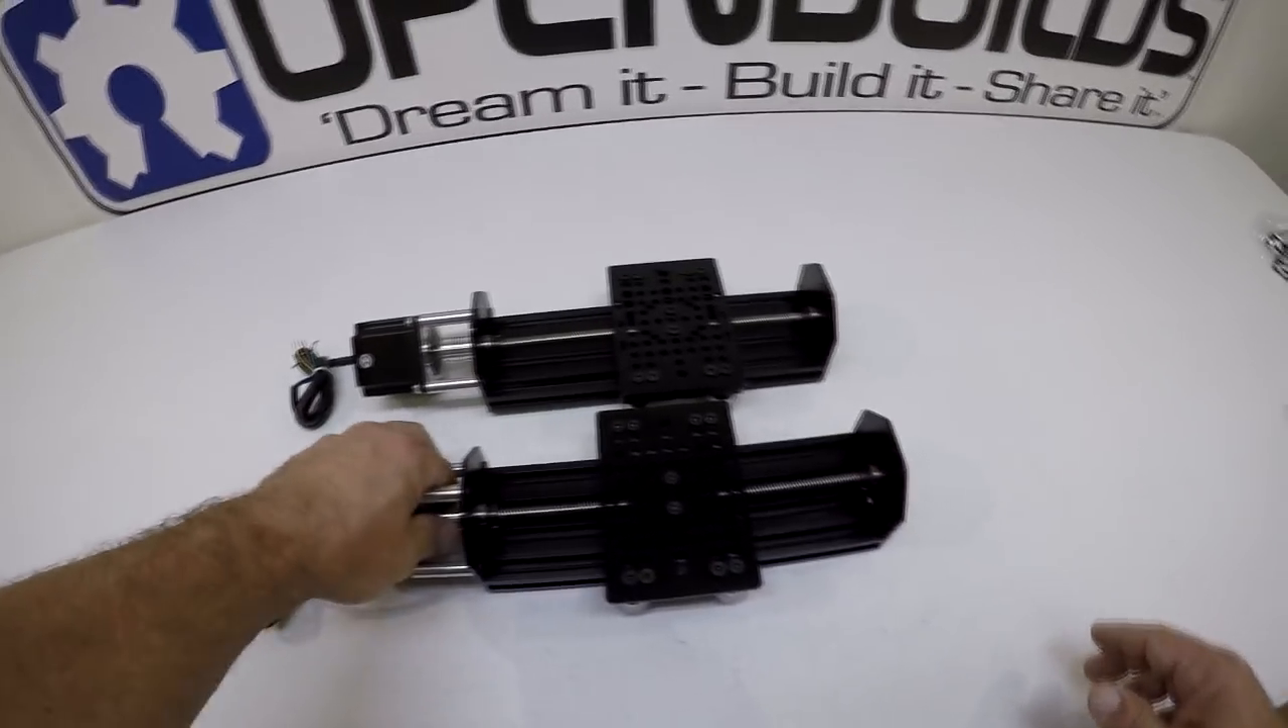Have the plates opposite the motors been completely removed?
No.